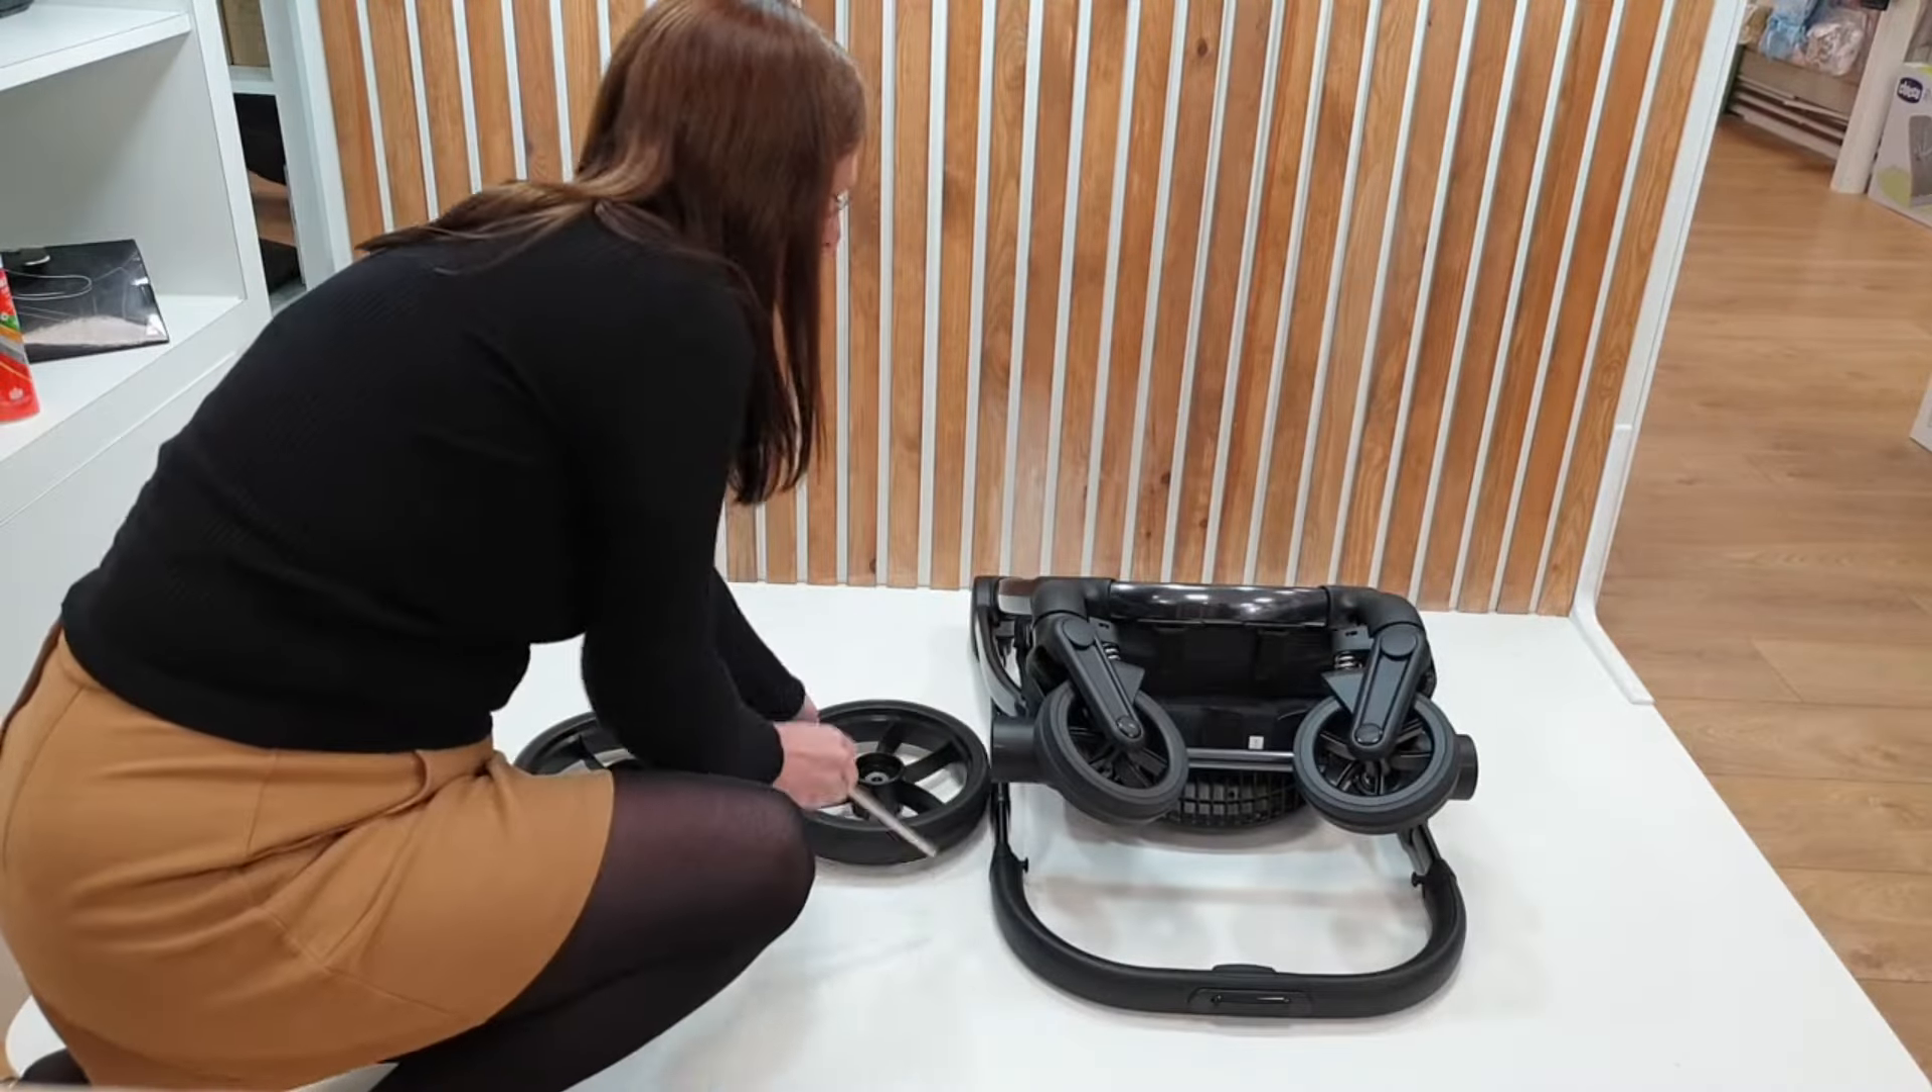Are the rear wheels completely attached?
No.